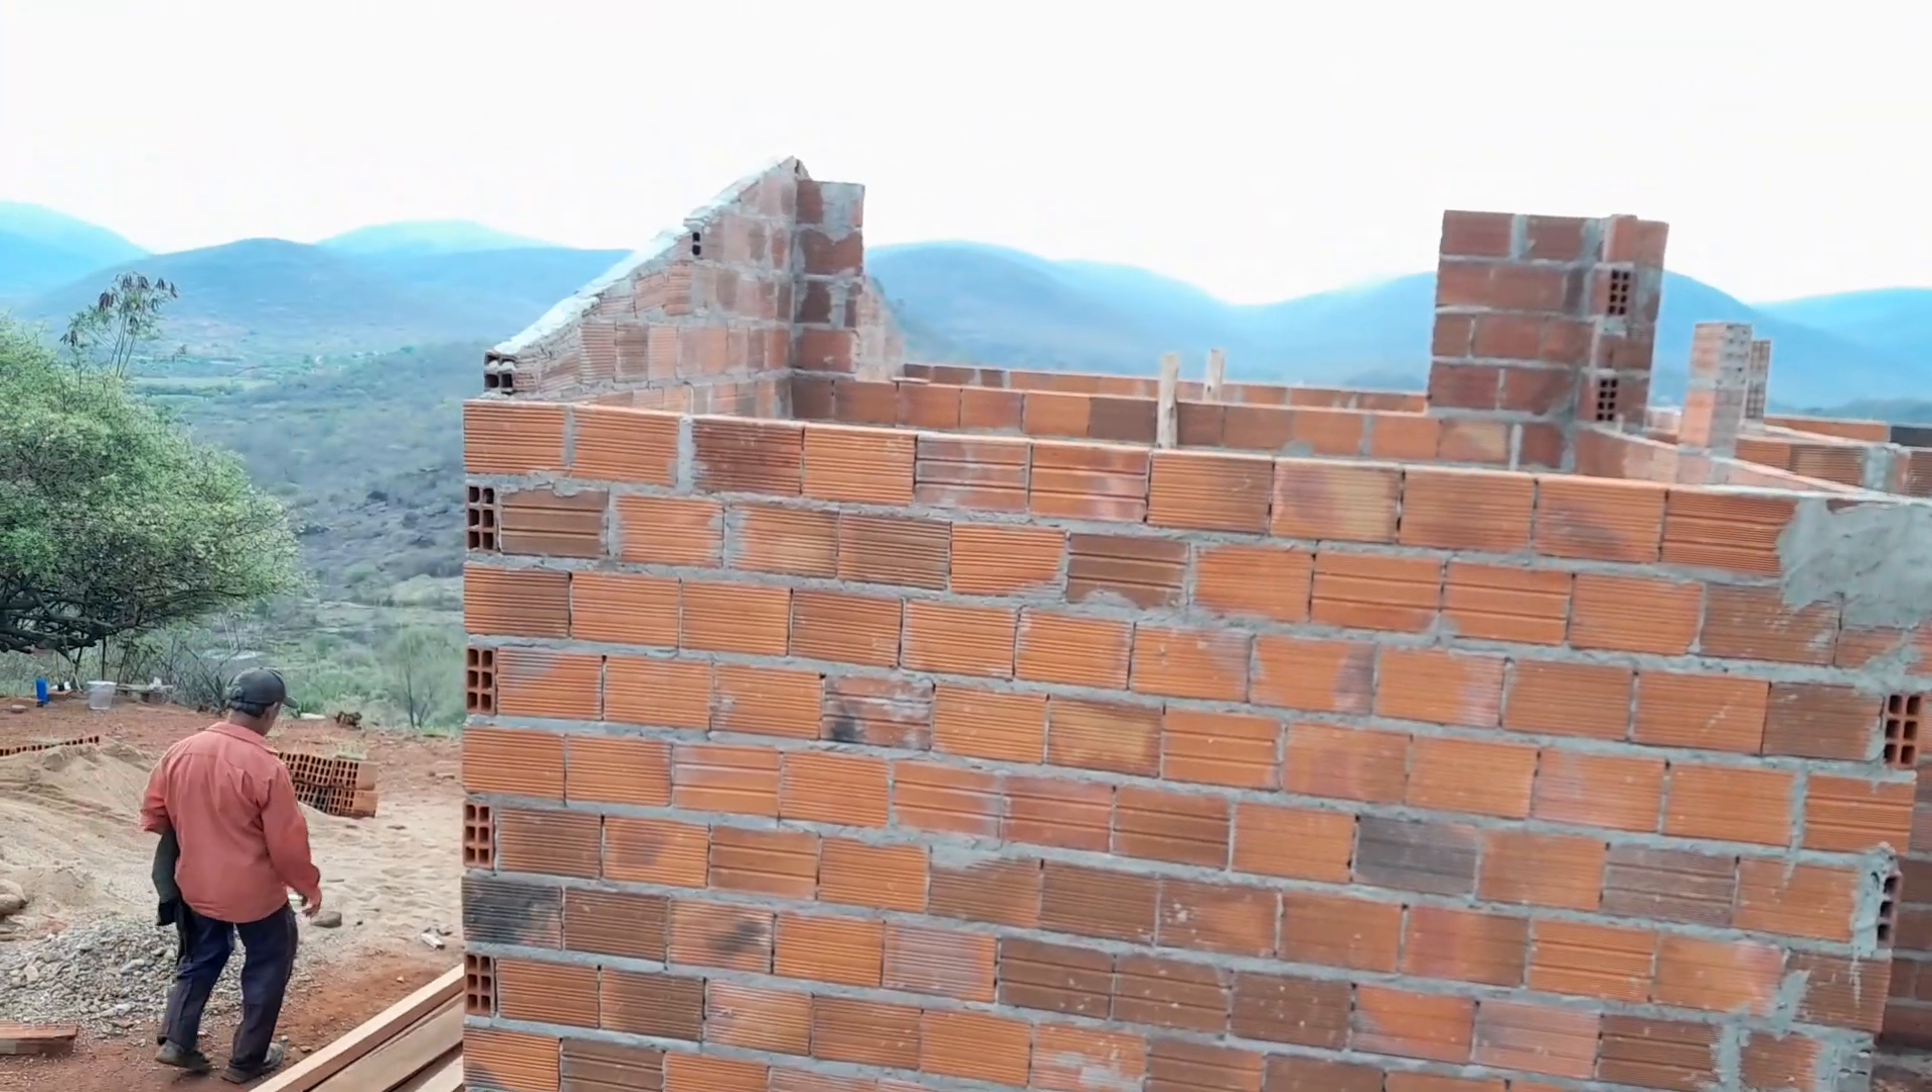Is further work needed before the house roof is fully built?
Yes.